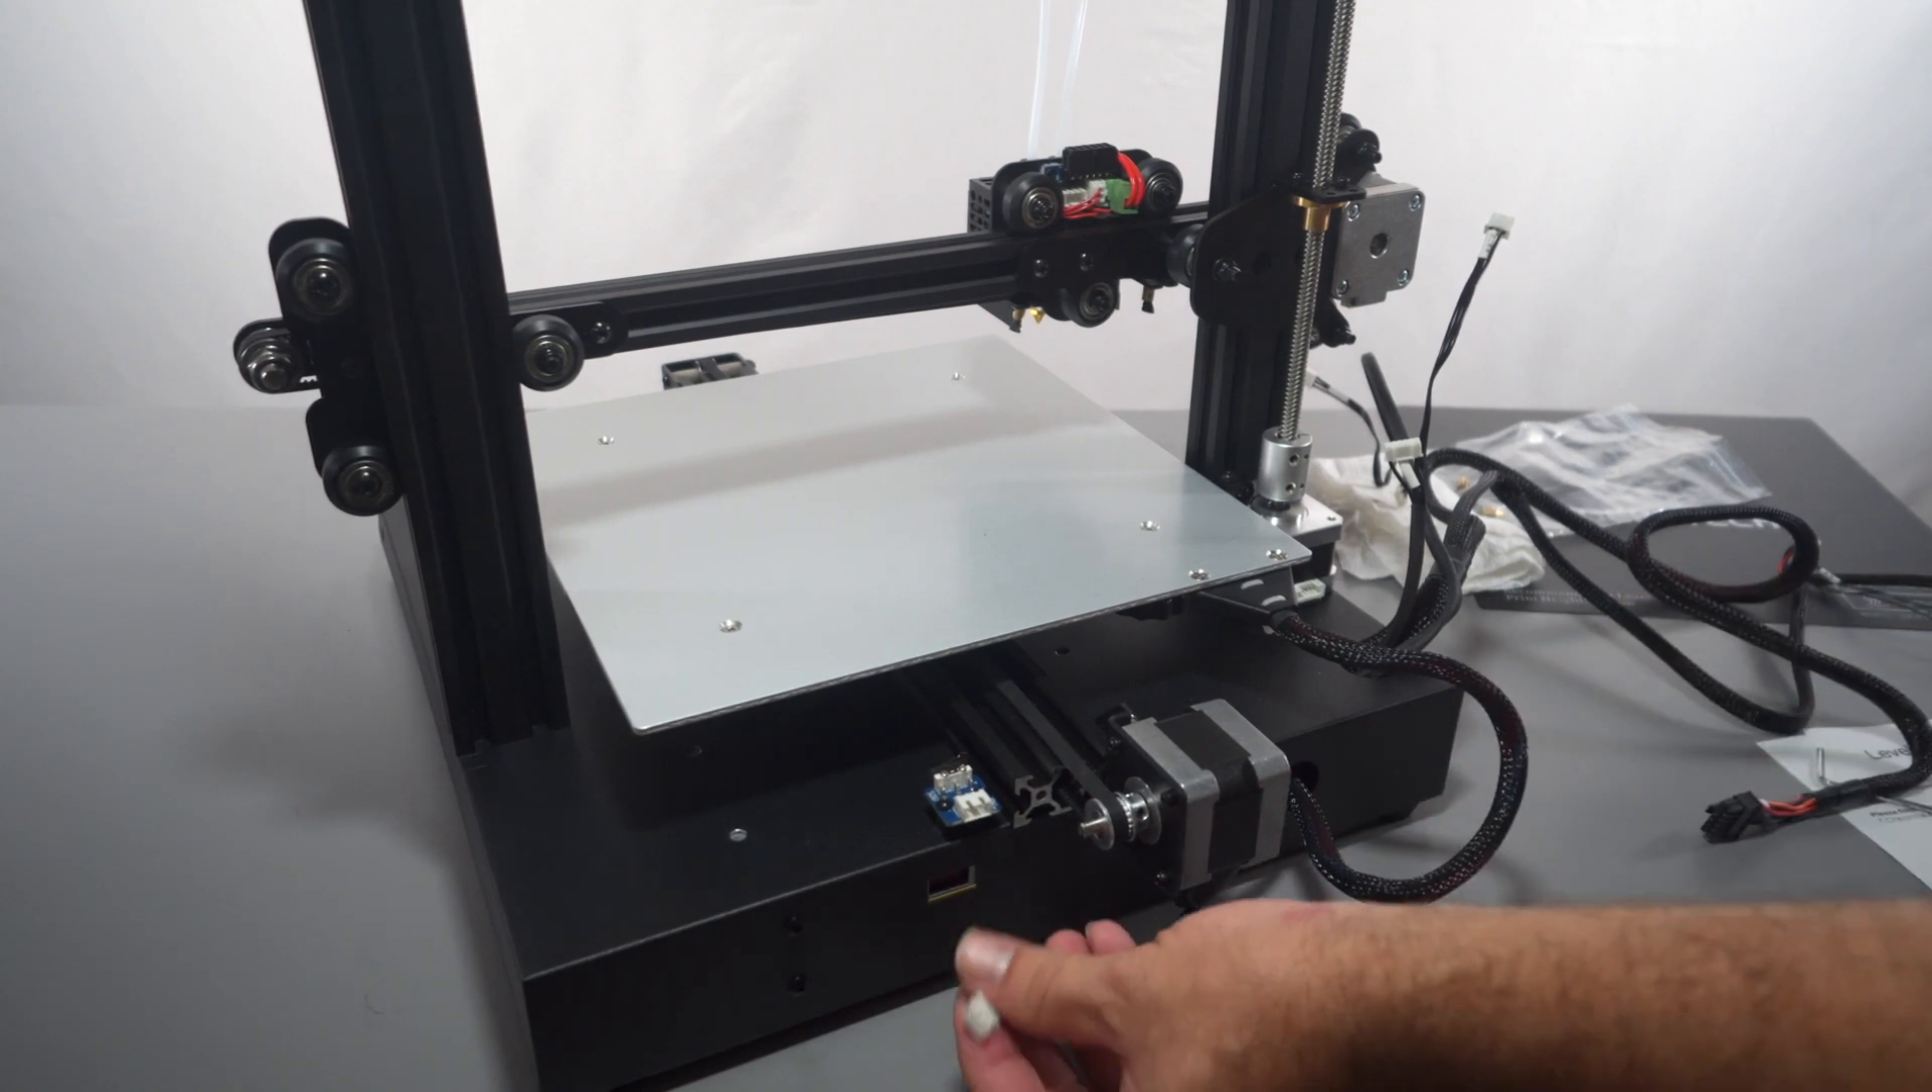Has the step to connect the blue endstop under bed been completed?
No.